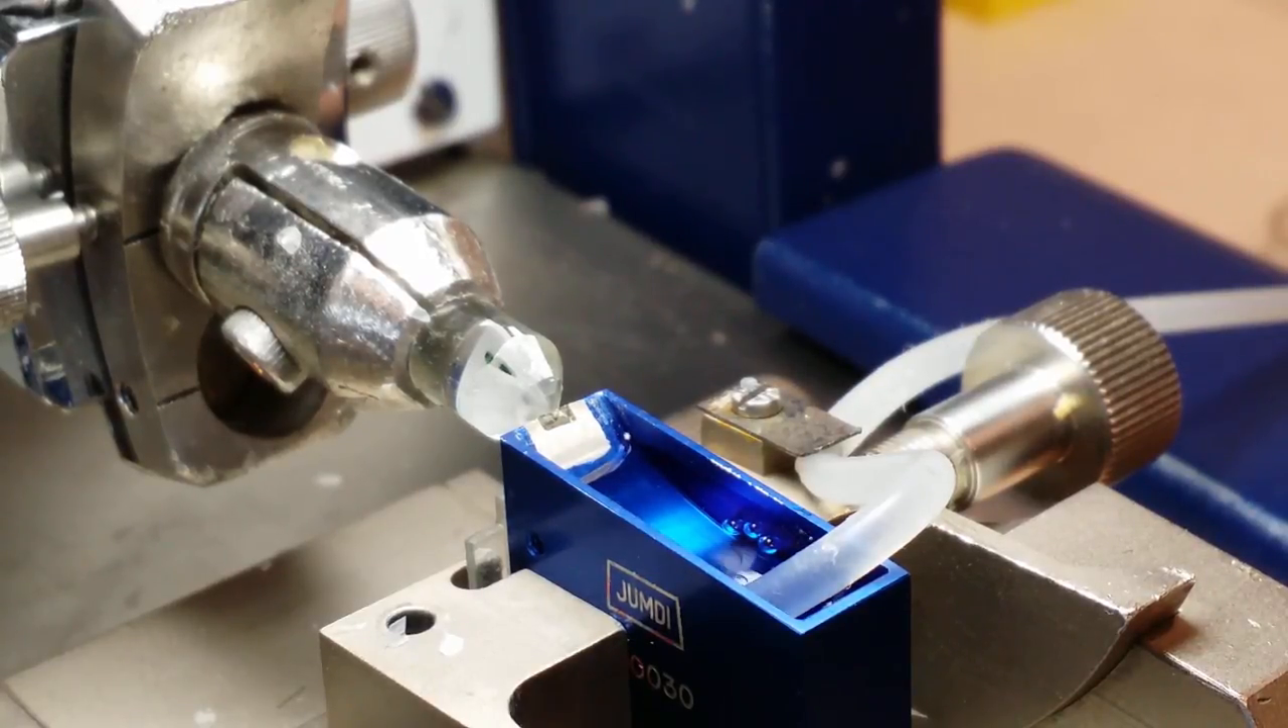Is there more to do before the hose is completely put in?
No.